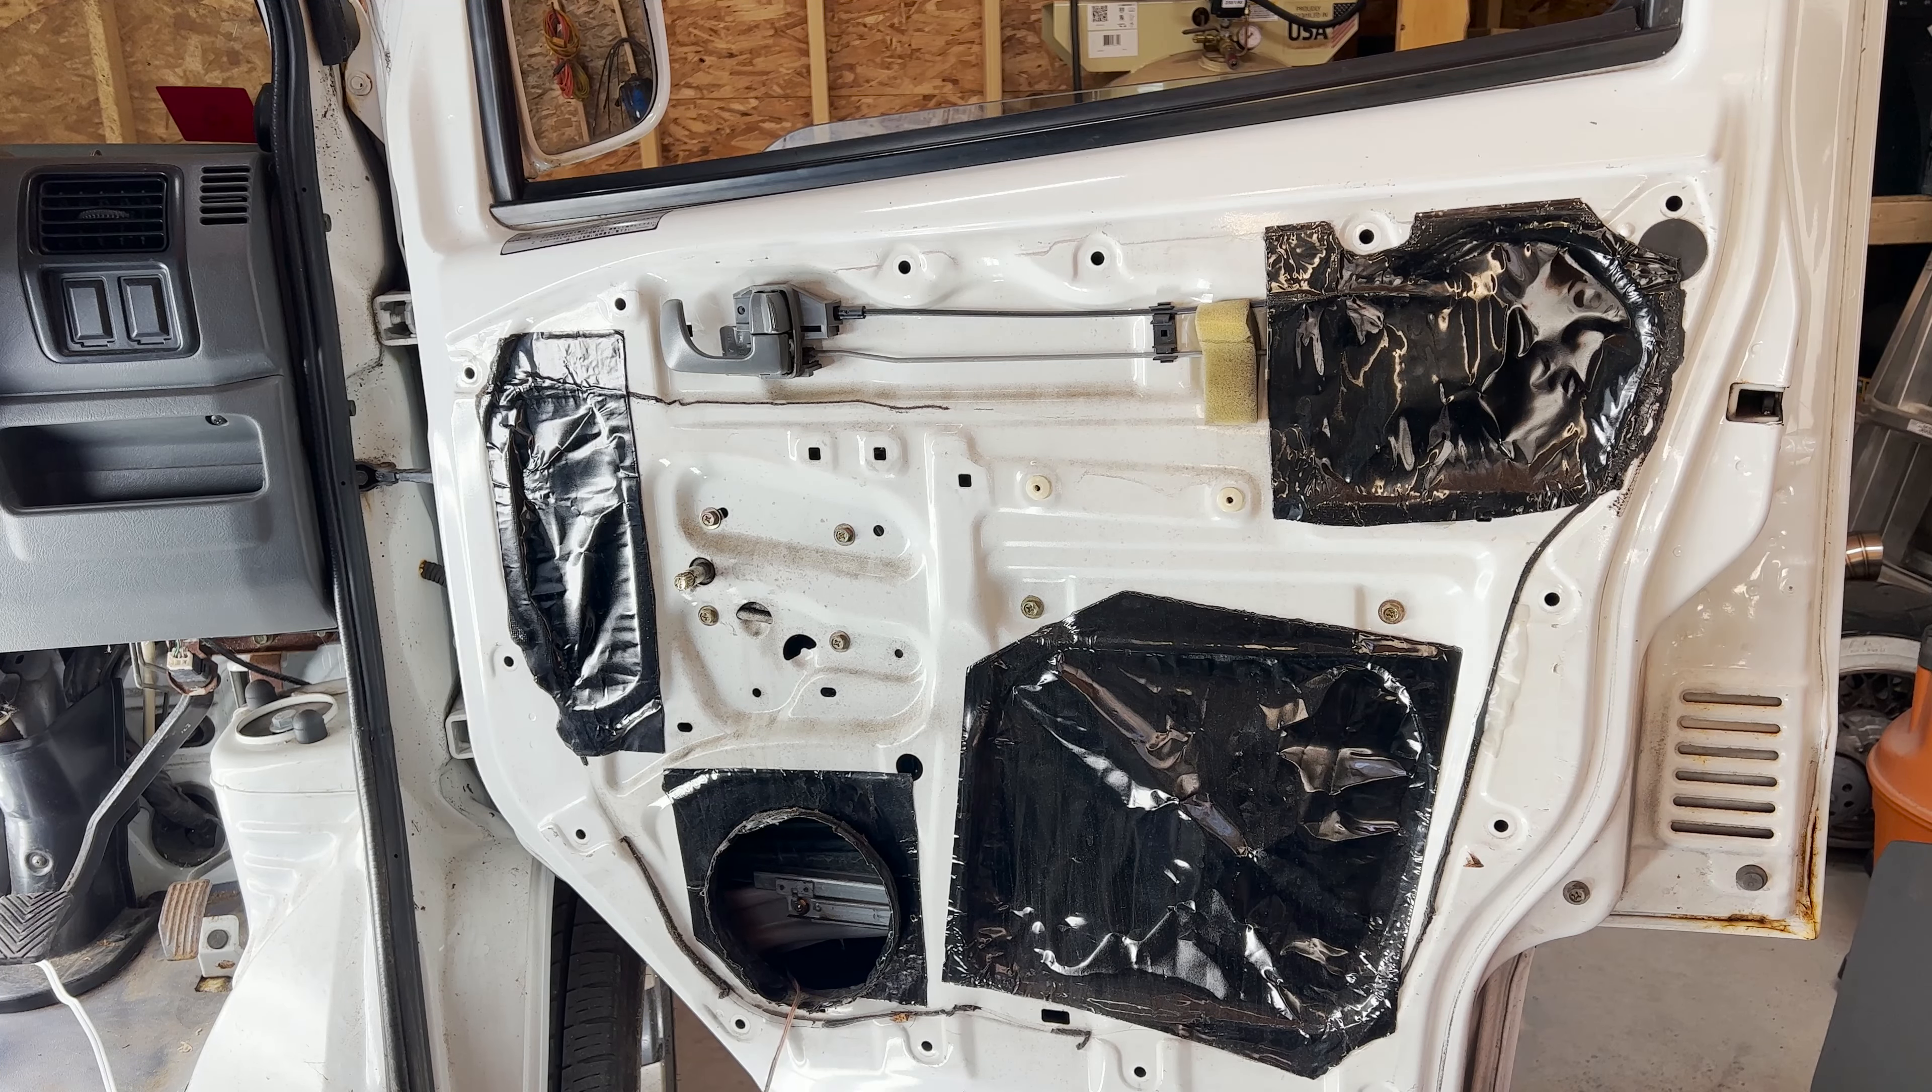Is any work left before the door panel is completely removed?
No.